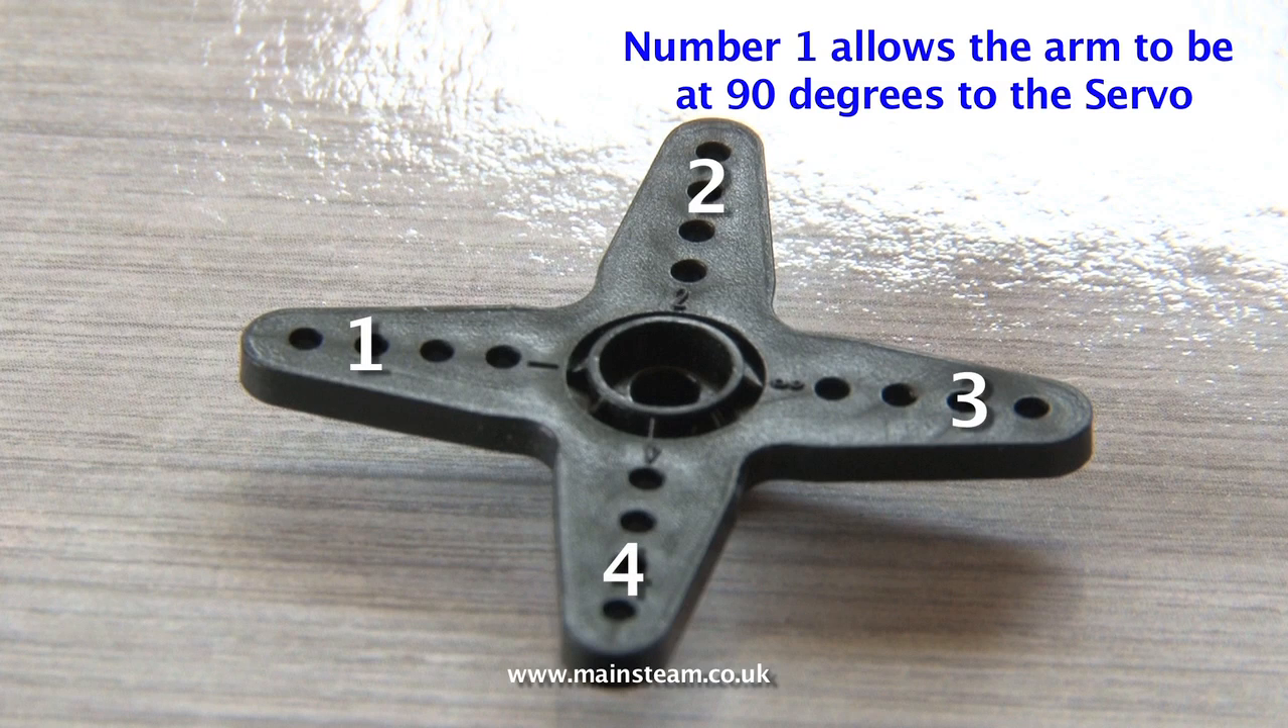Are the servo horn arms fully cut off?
No.